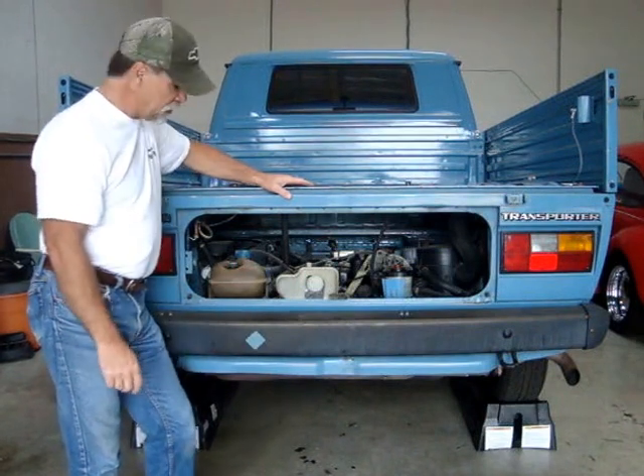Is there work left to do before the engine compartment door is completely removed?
No.